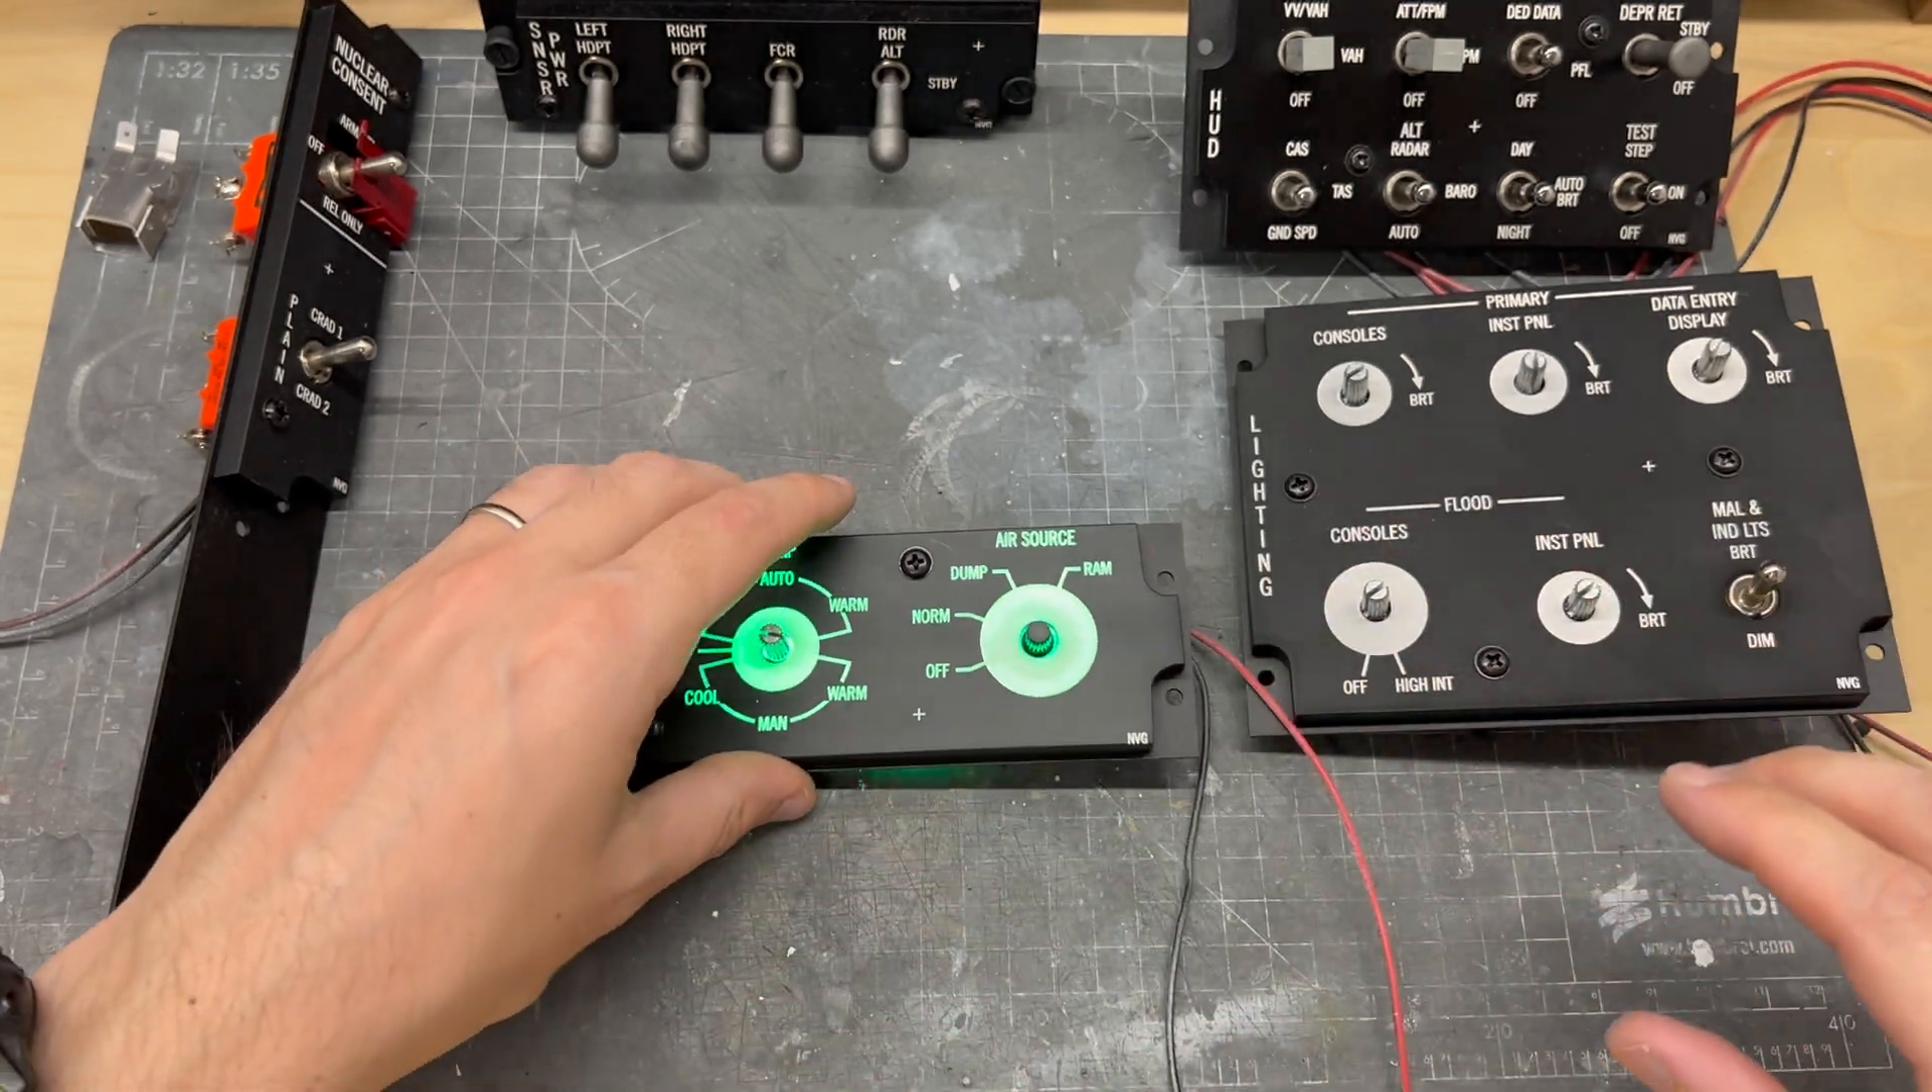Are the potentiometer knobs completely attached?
No.